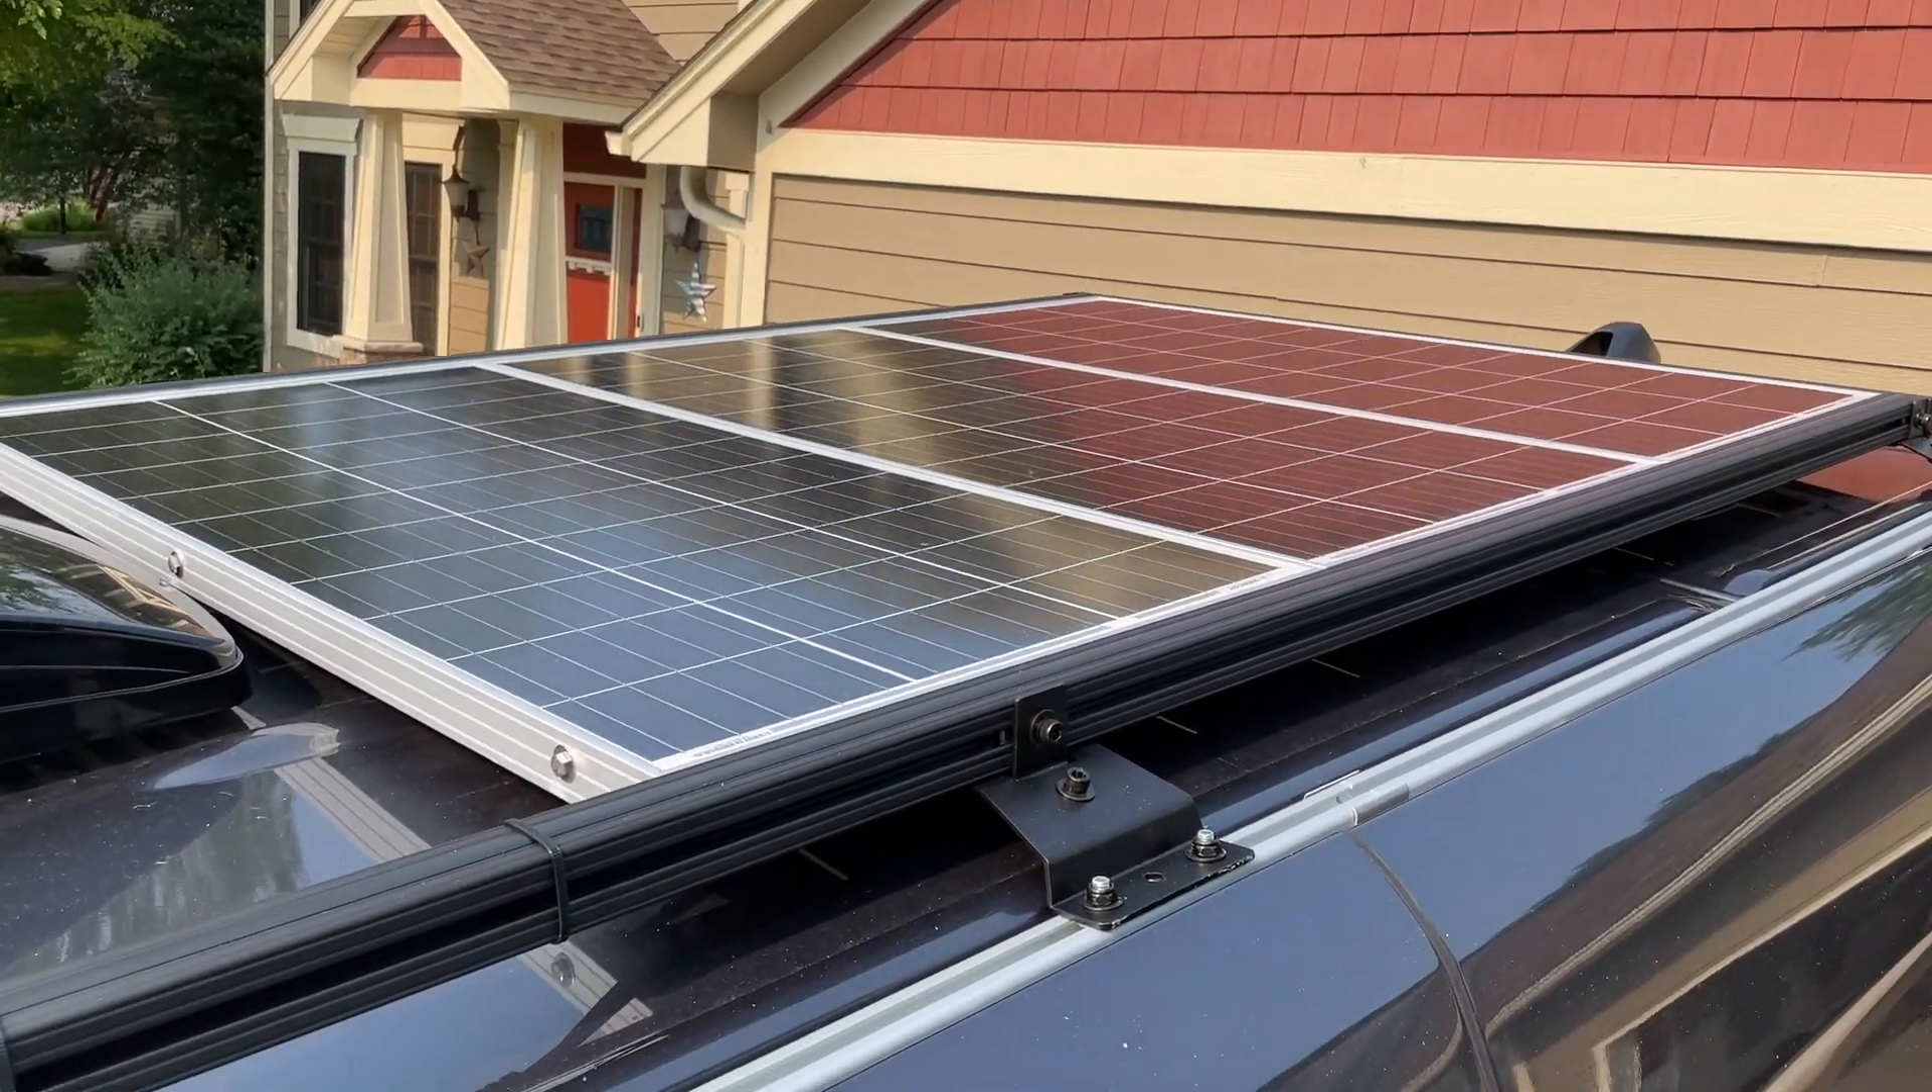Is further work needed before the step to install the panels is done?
No.